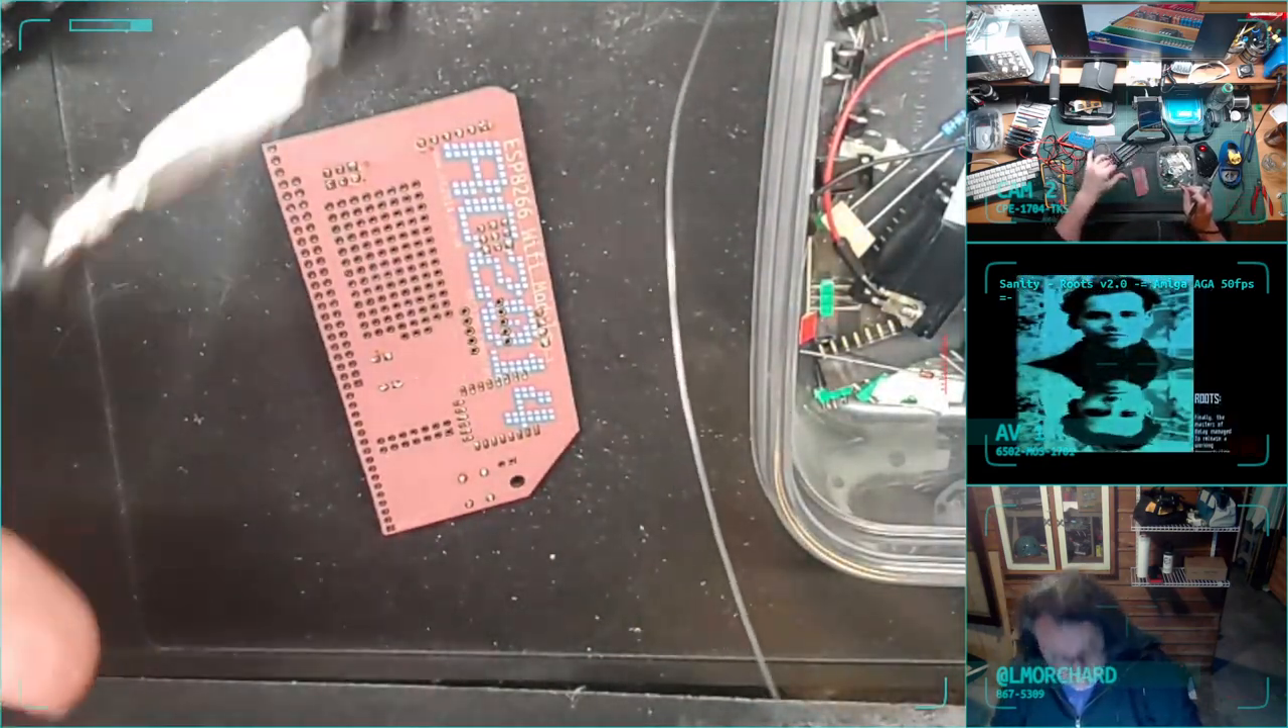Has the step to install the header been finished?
No.